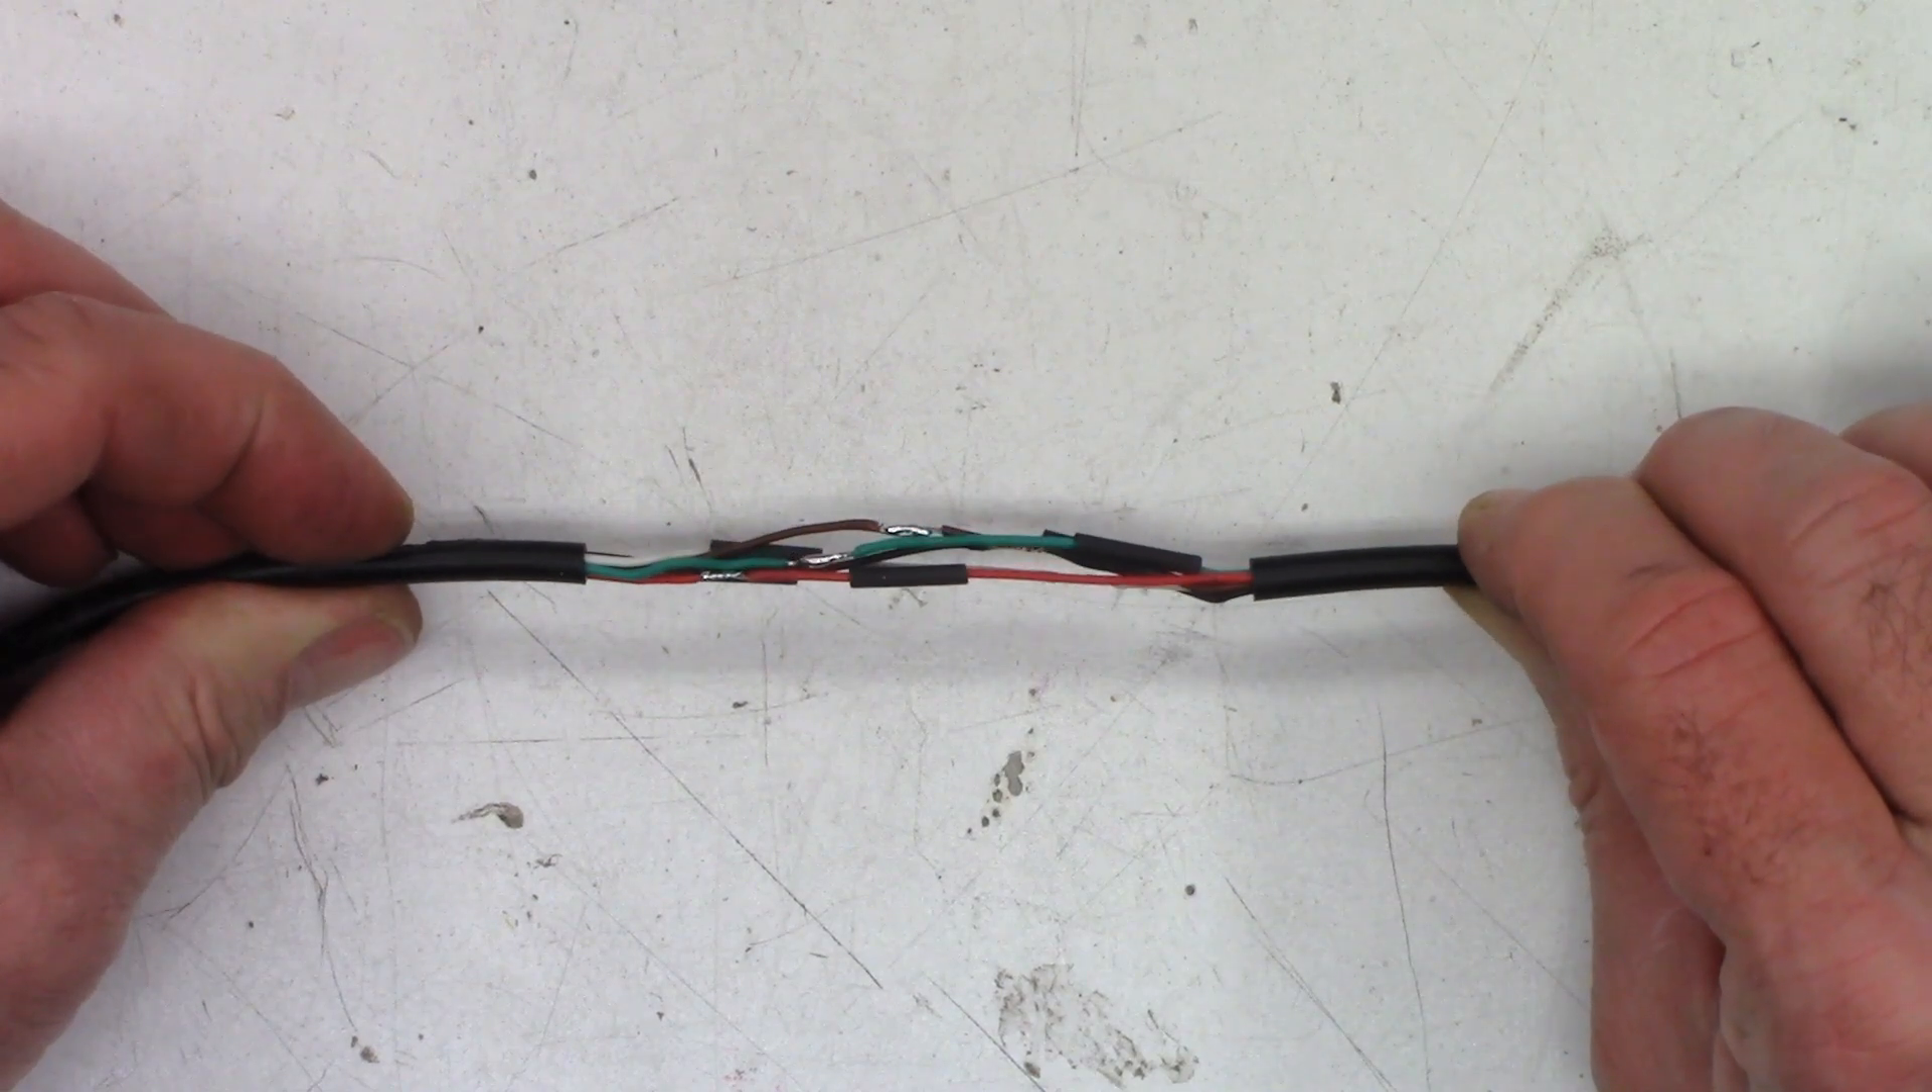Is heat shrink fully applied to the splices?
No.